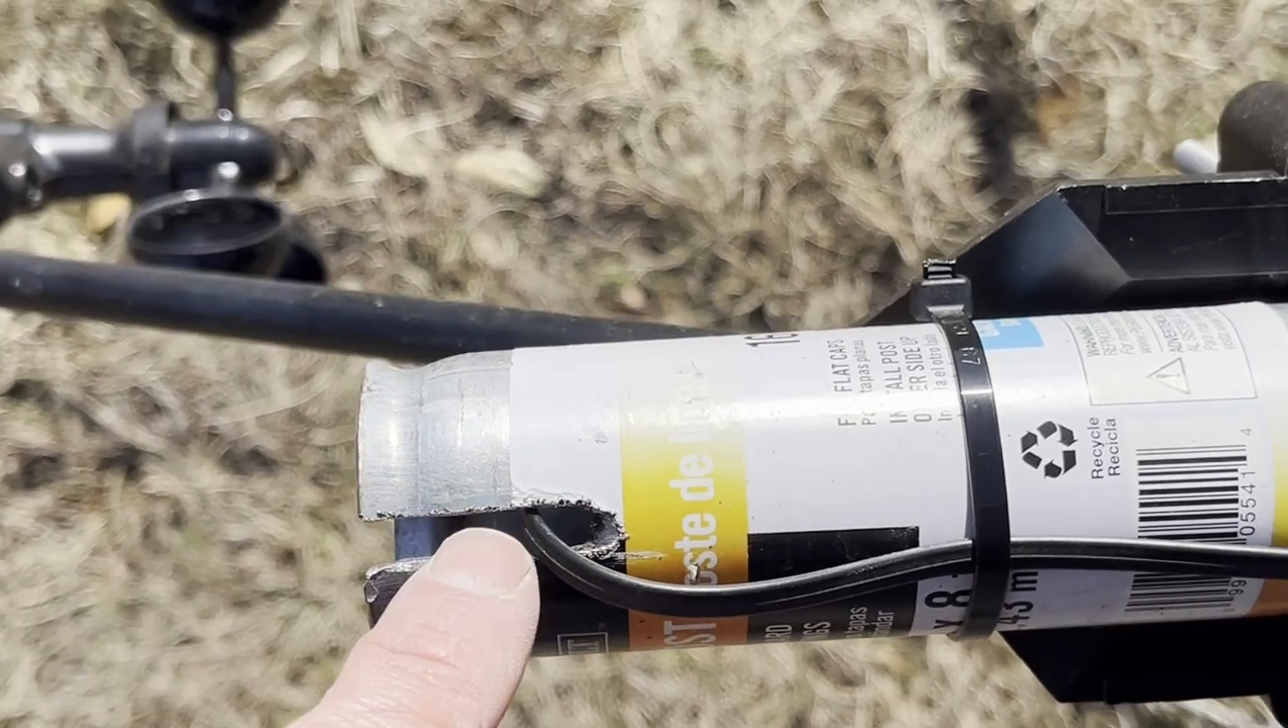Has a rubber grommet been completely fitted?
No.